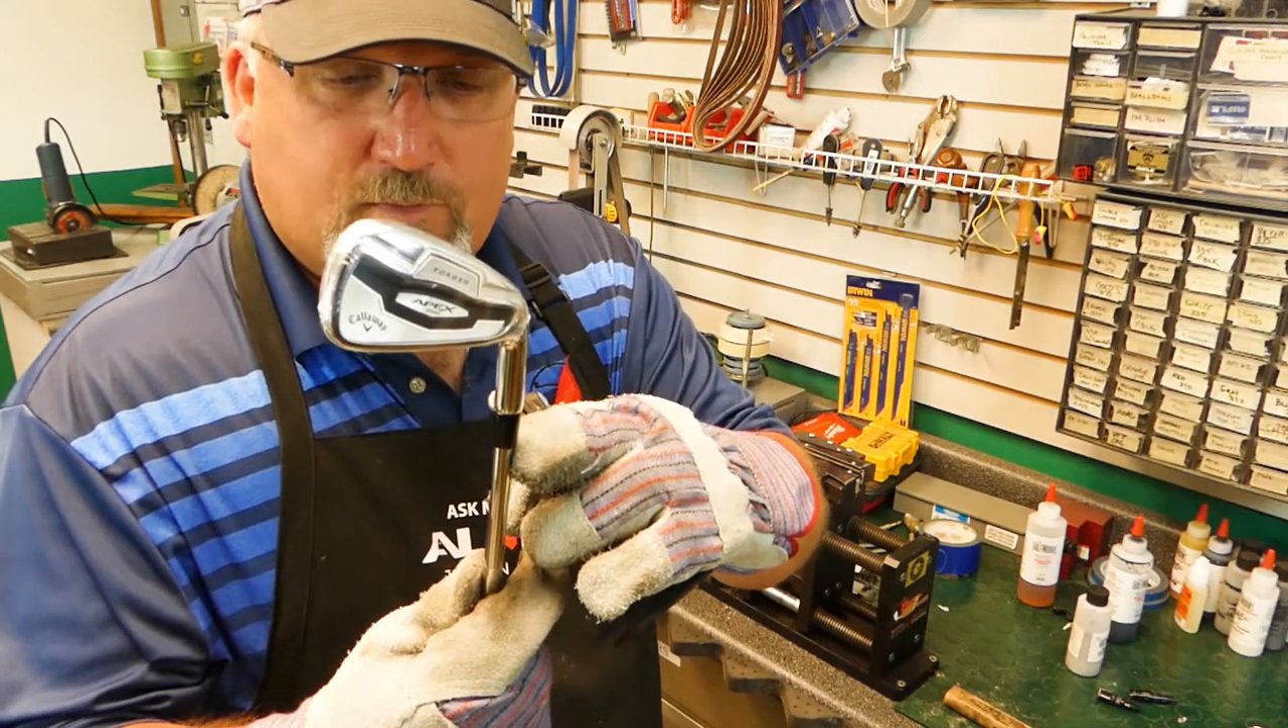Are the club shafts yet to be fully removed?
Yes.